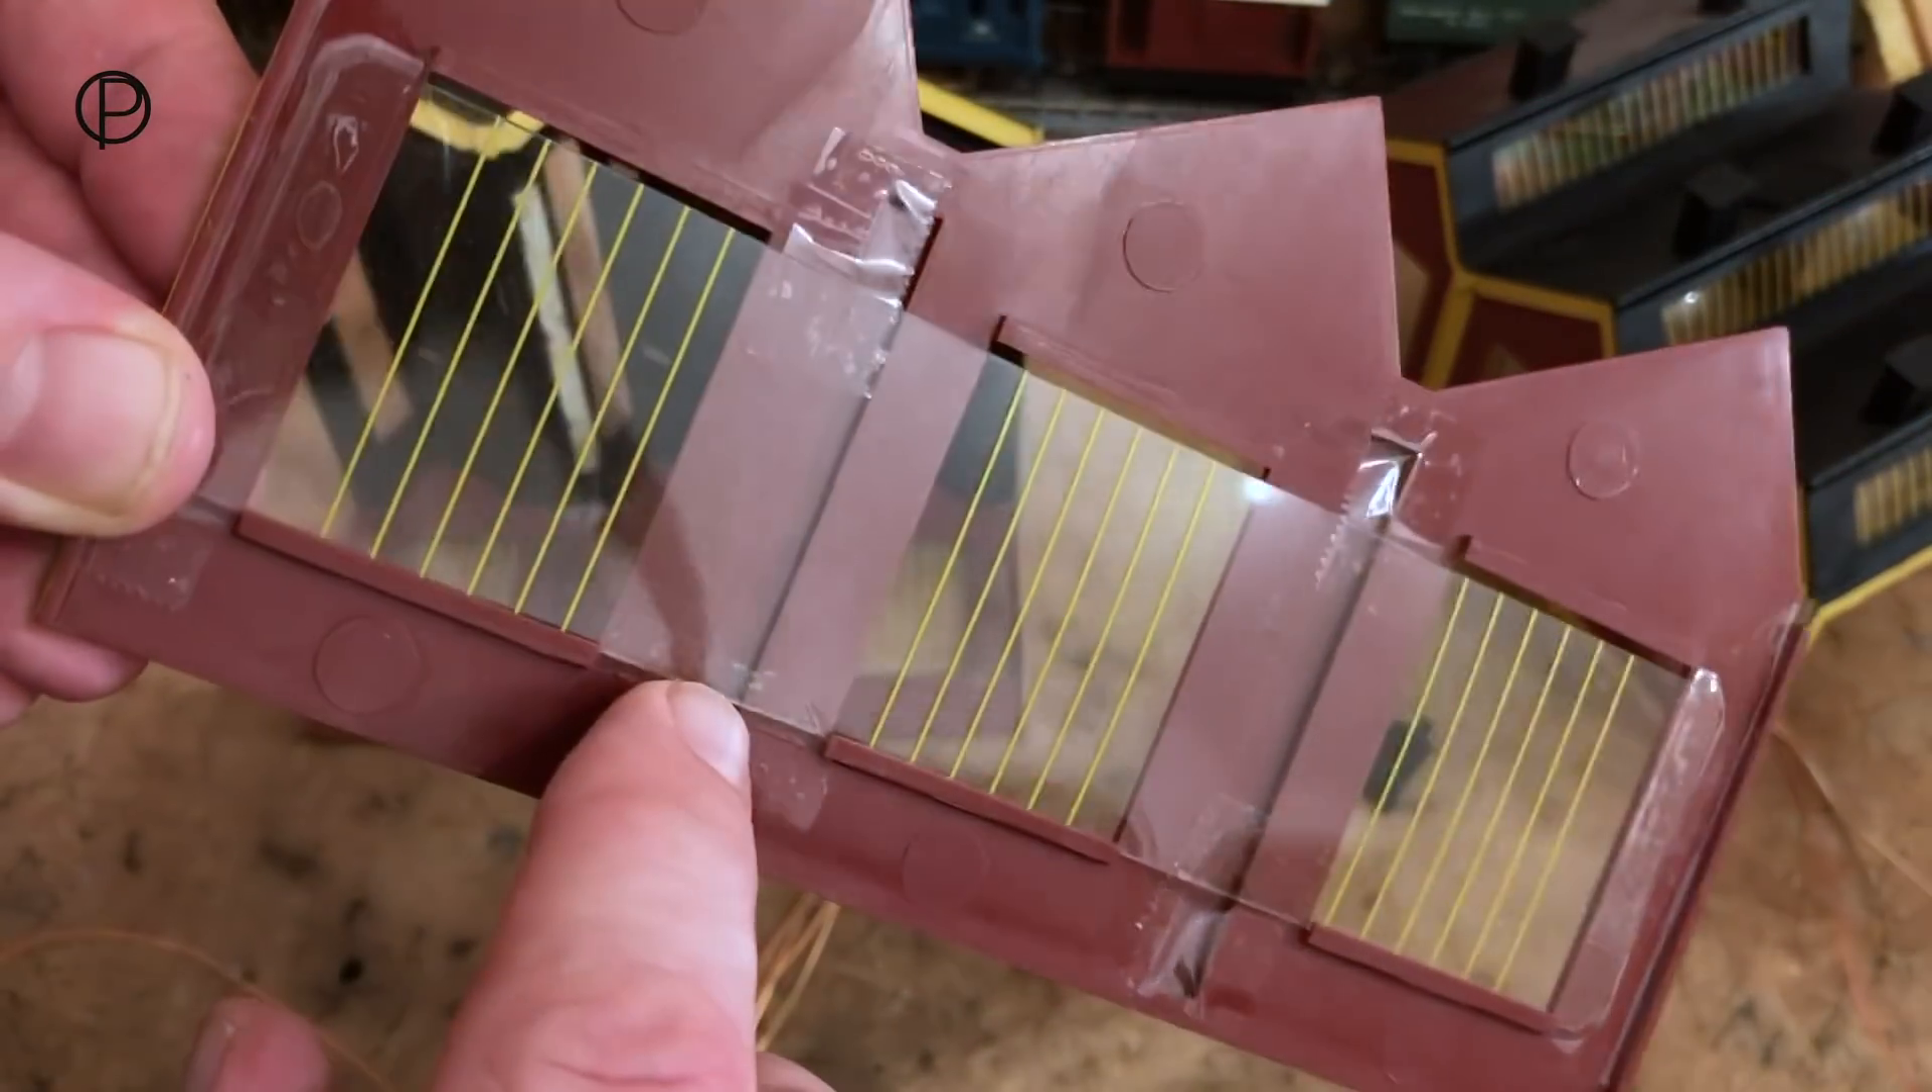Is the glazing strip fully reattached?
Yes.